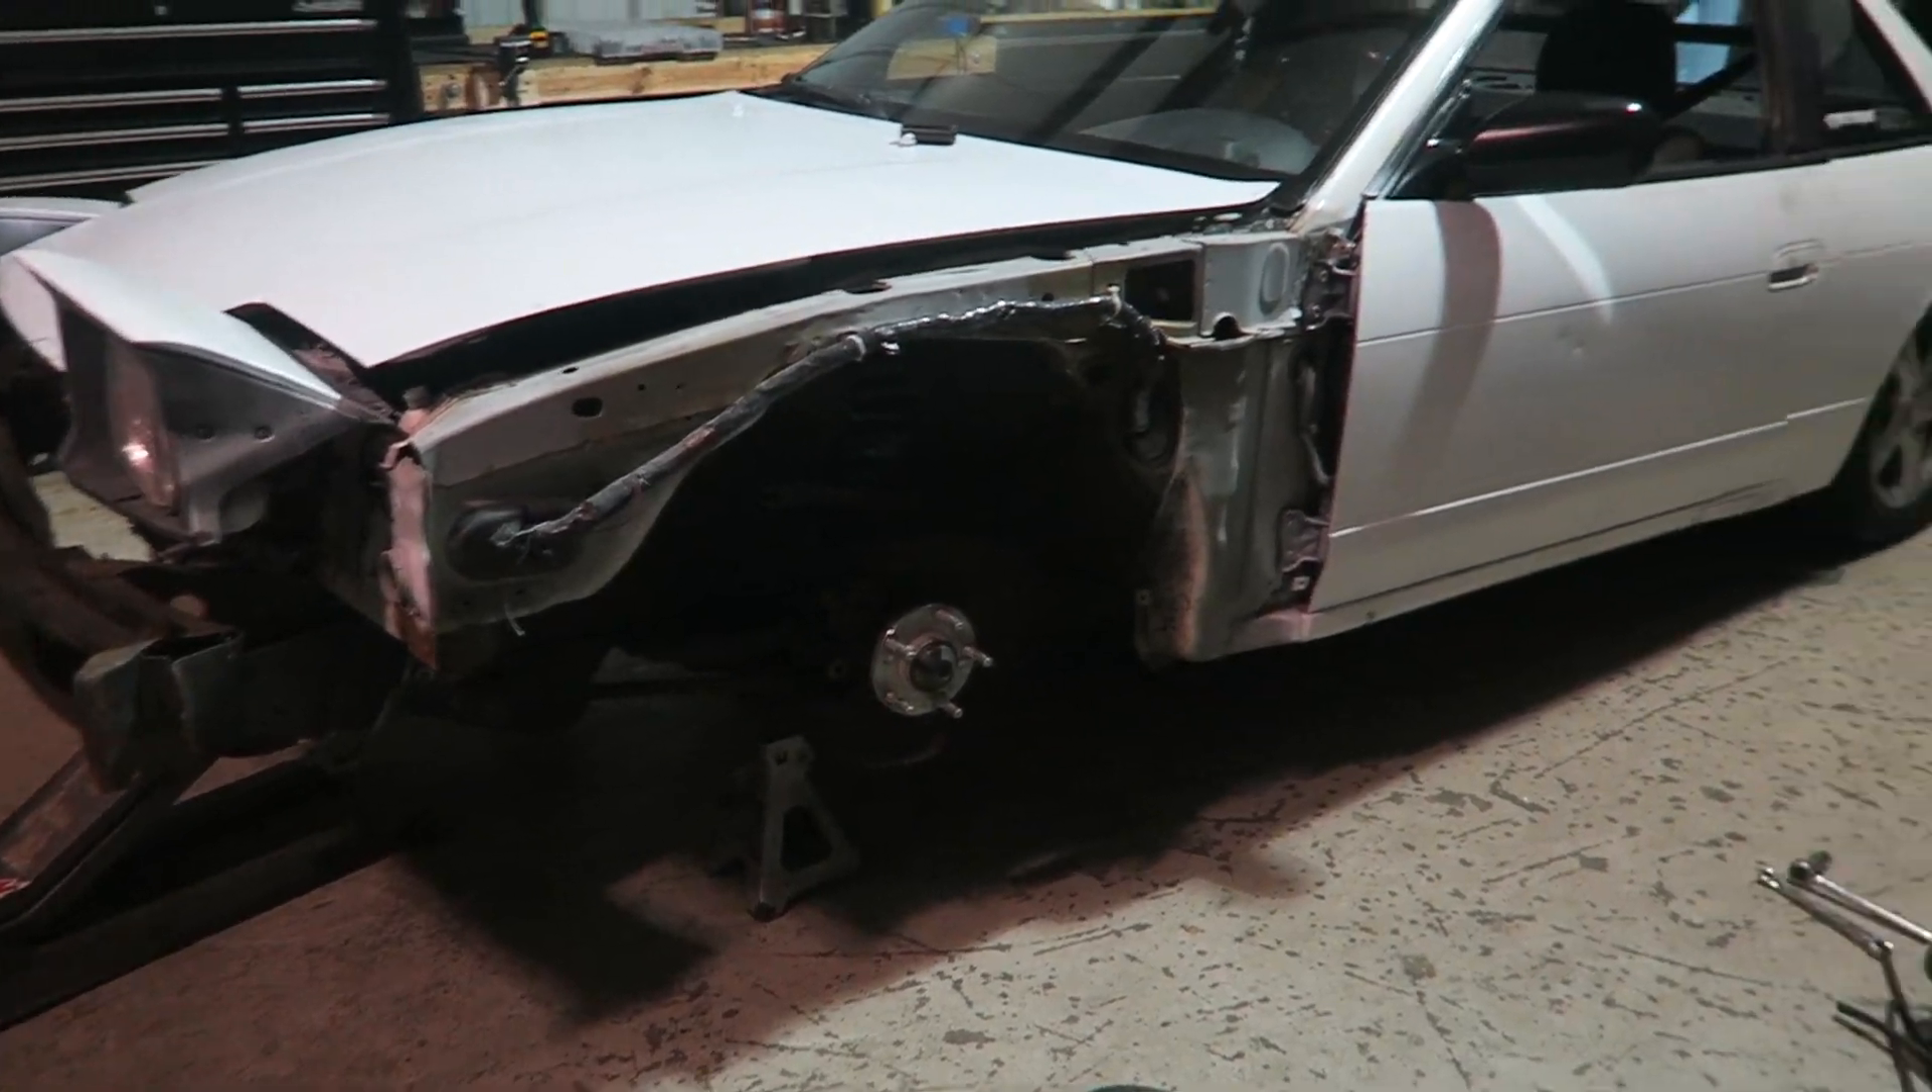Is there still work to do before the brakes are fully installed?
Yes.